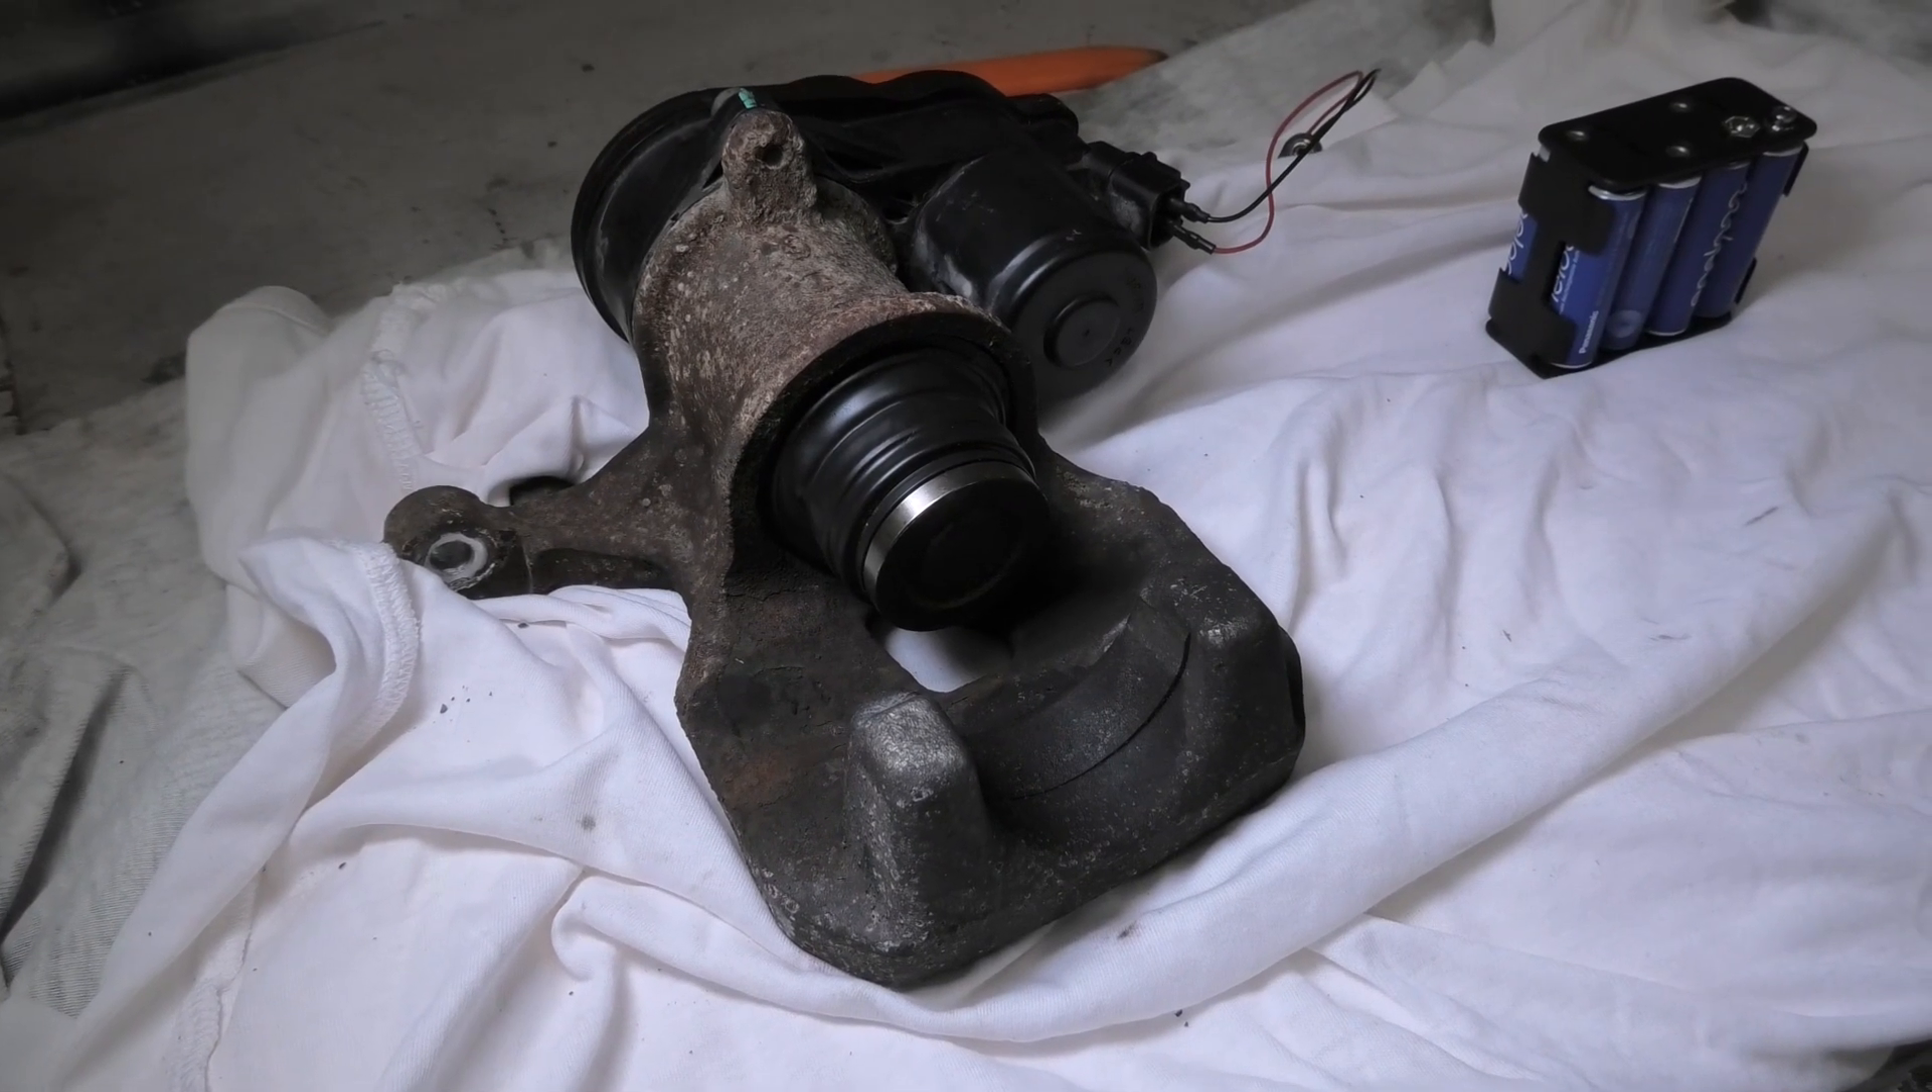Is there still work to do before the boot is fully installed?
No.